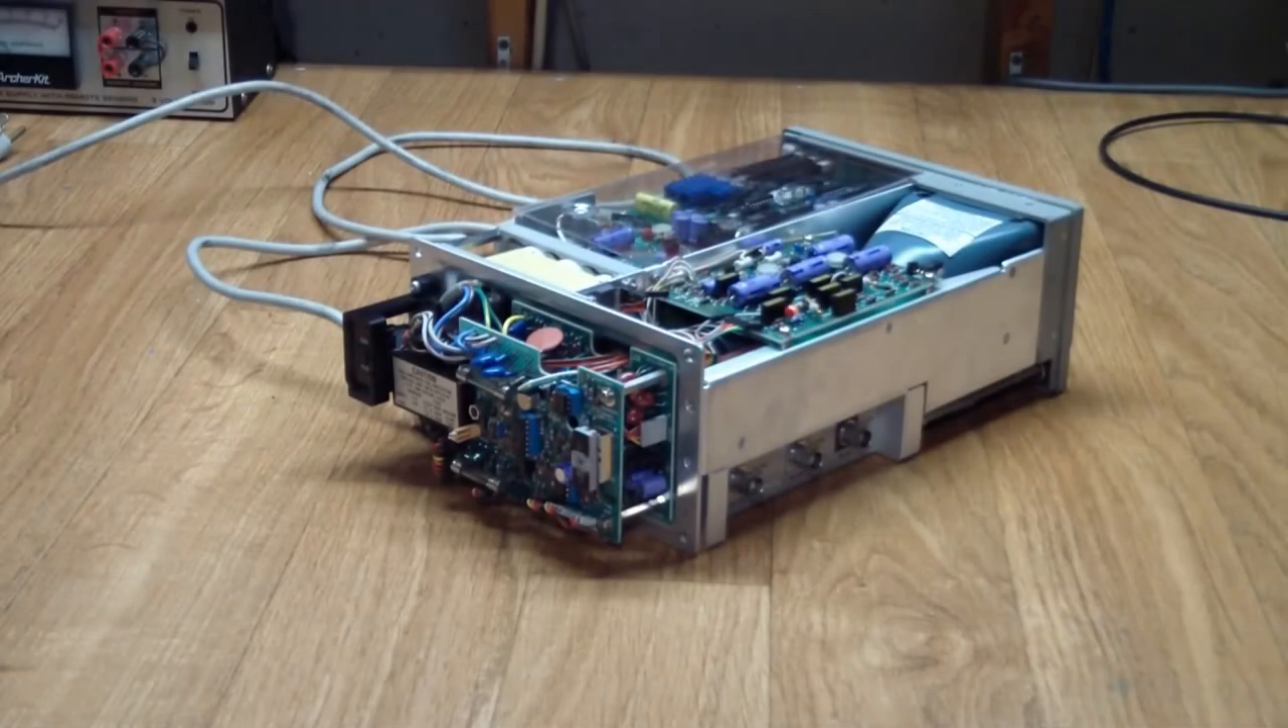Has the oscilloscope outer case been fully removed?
Yes.